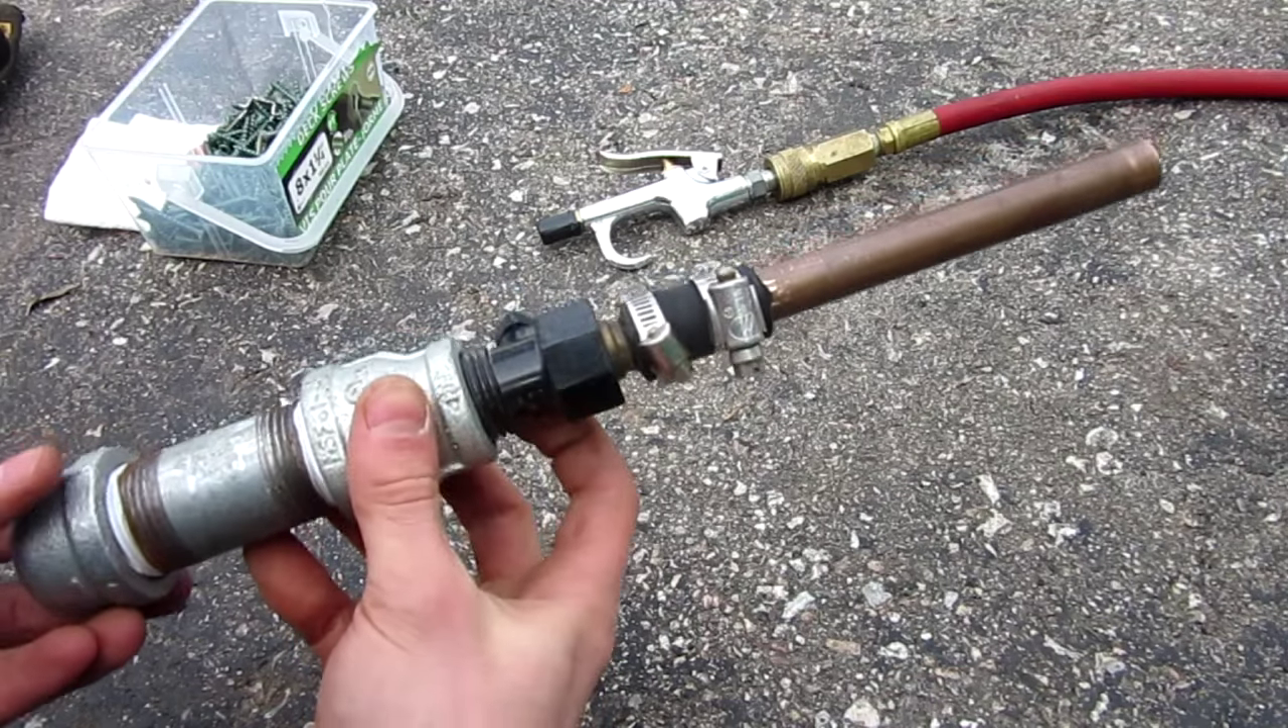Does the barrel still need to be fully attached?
No.